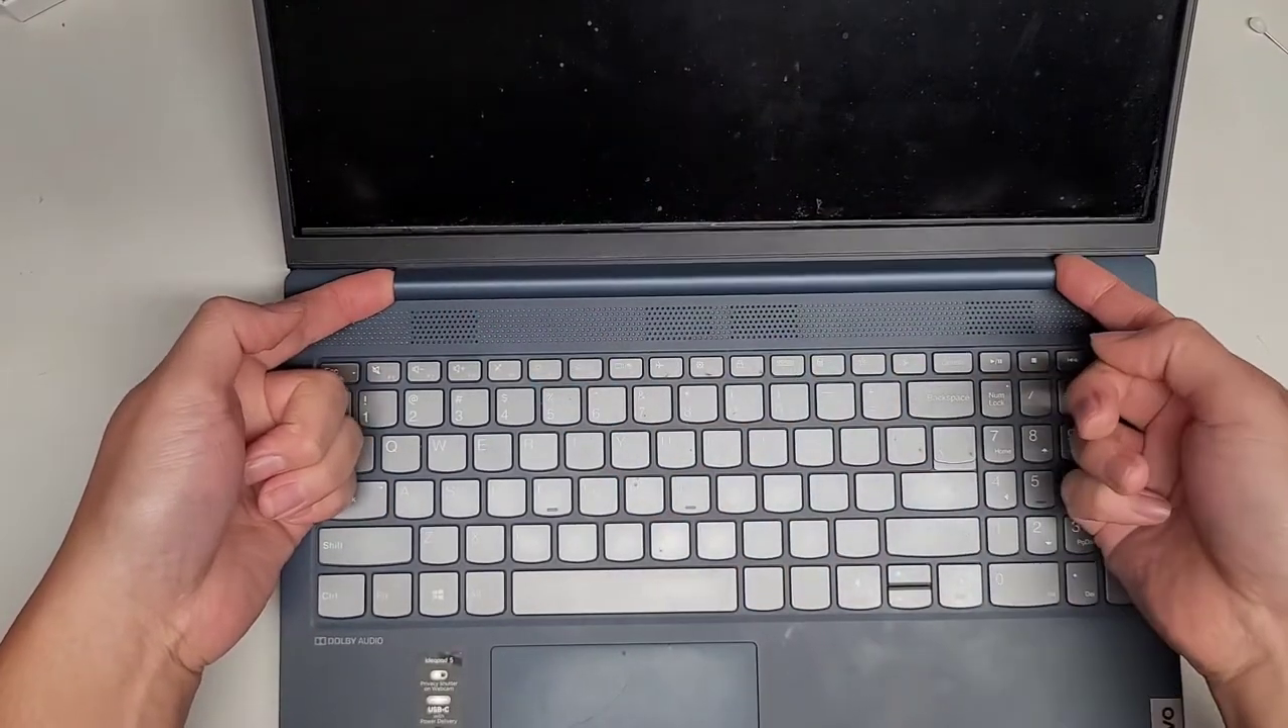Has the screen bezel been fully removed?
No.